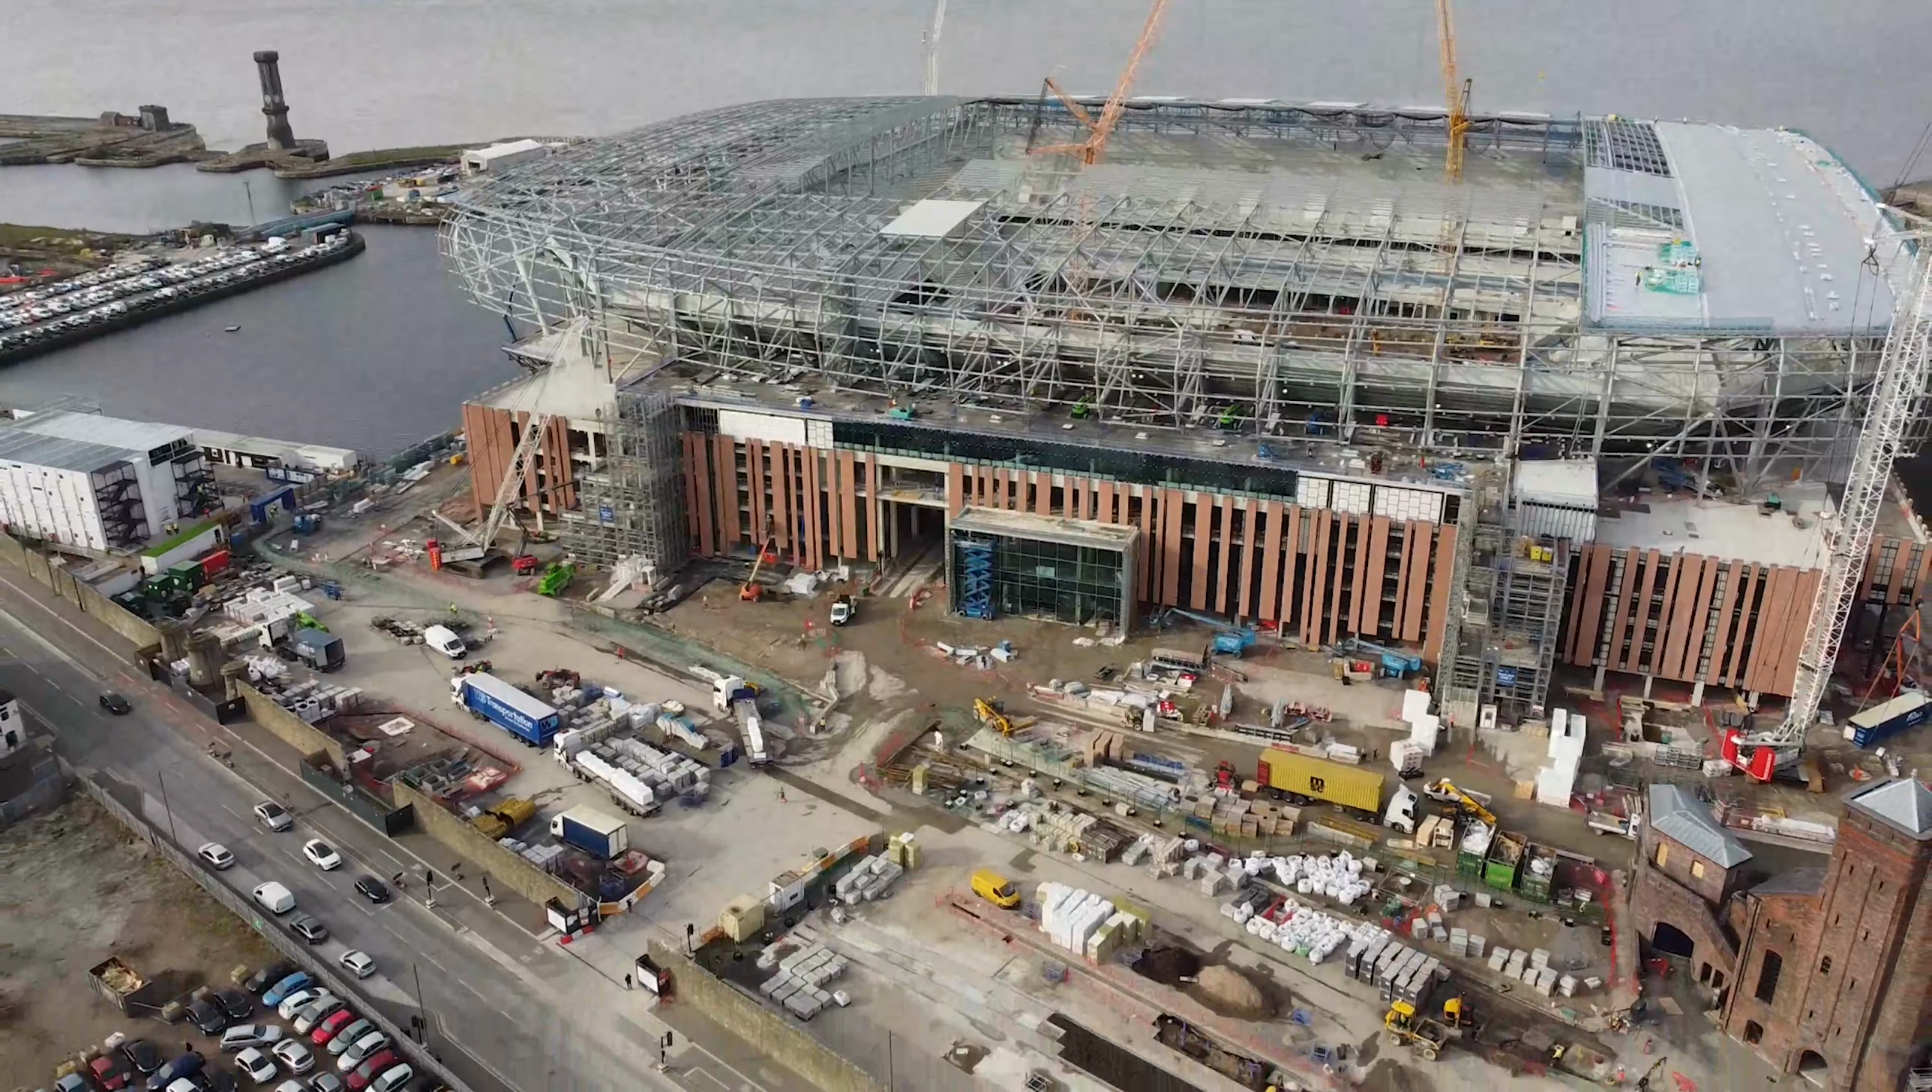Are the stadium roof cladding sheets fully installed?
No.